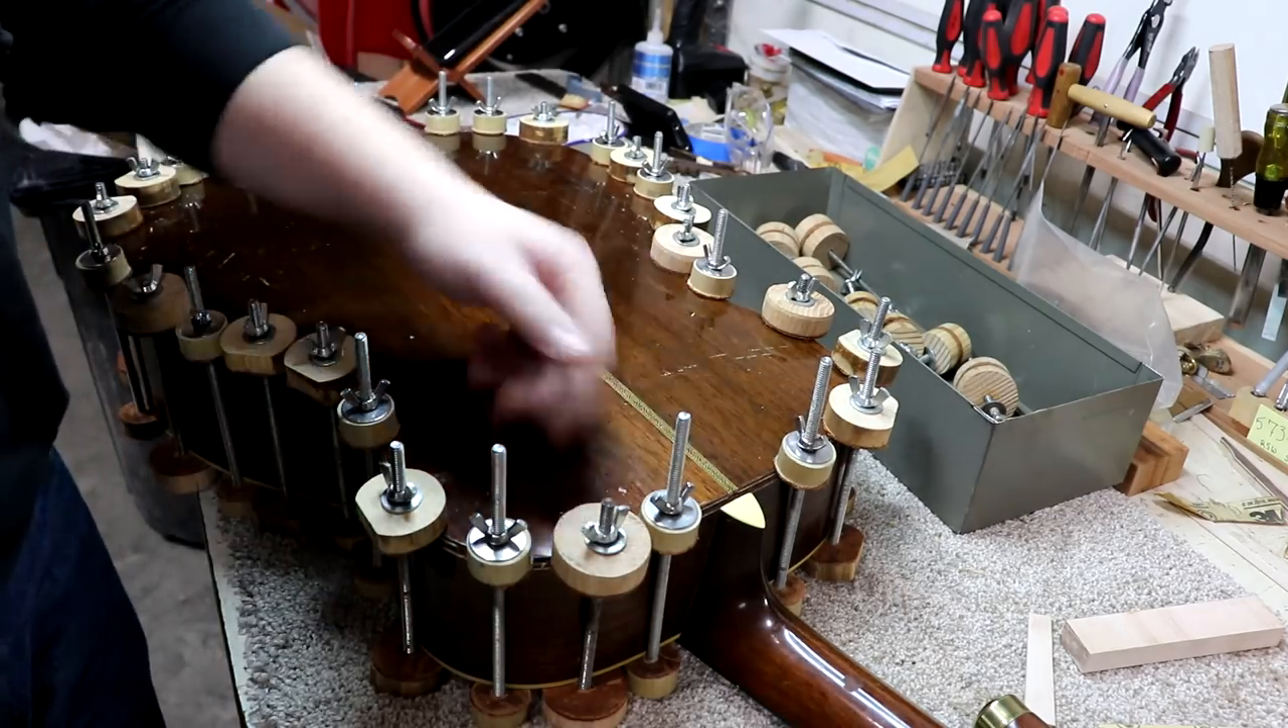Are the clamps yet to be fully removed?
Yes.